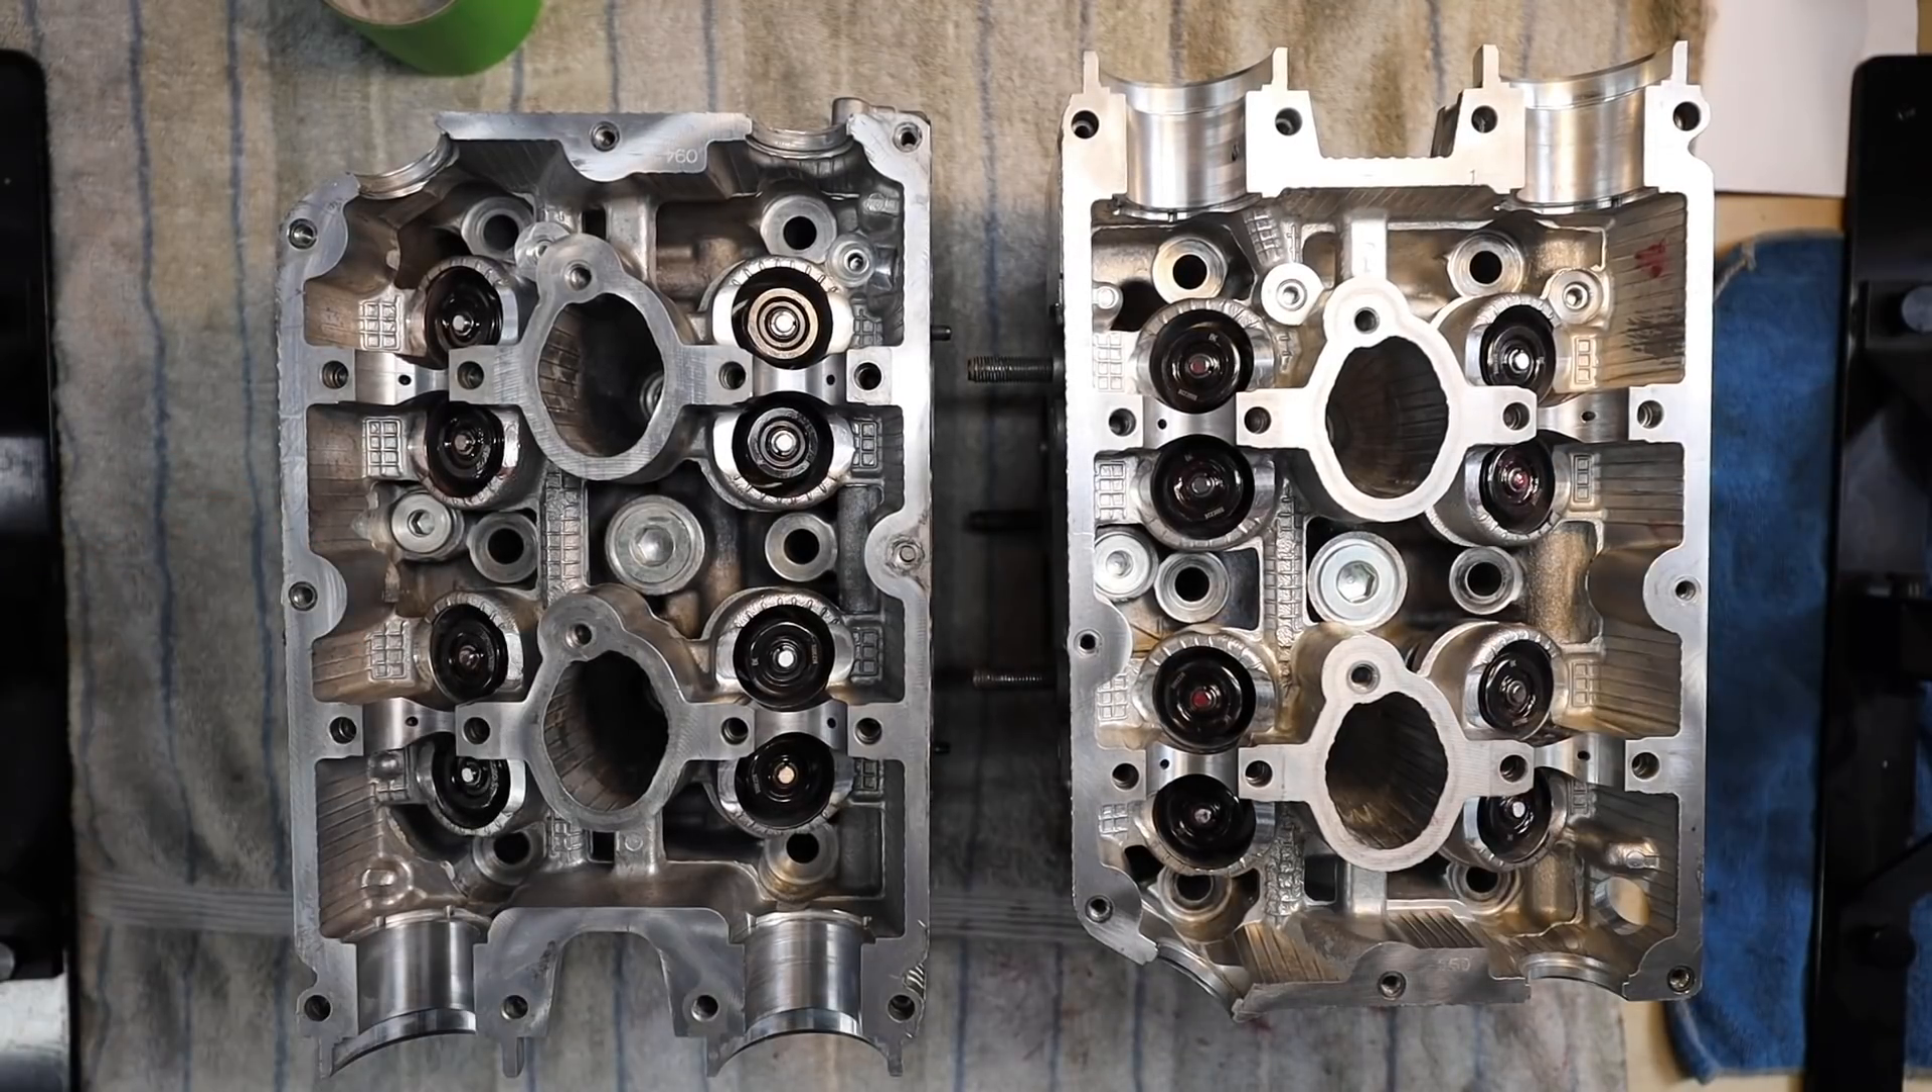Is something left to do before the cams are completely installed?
Yes.